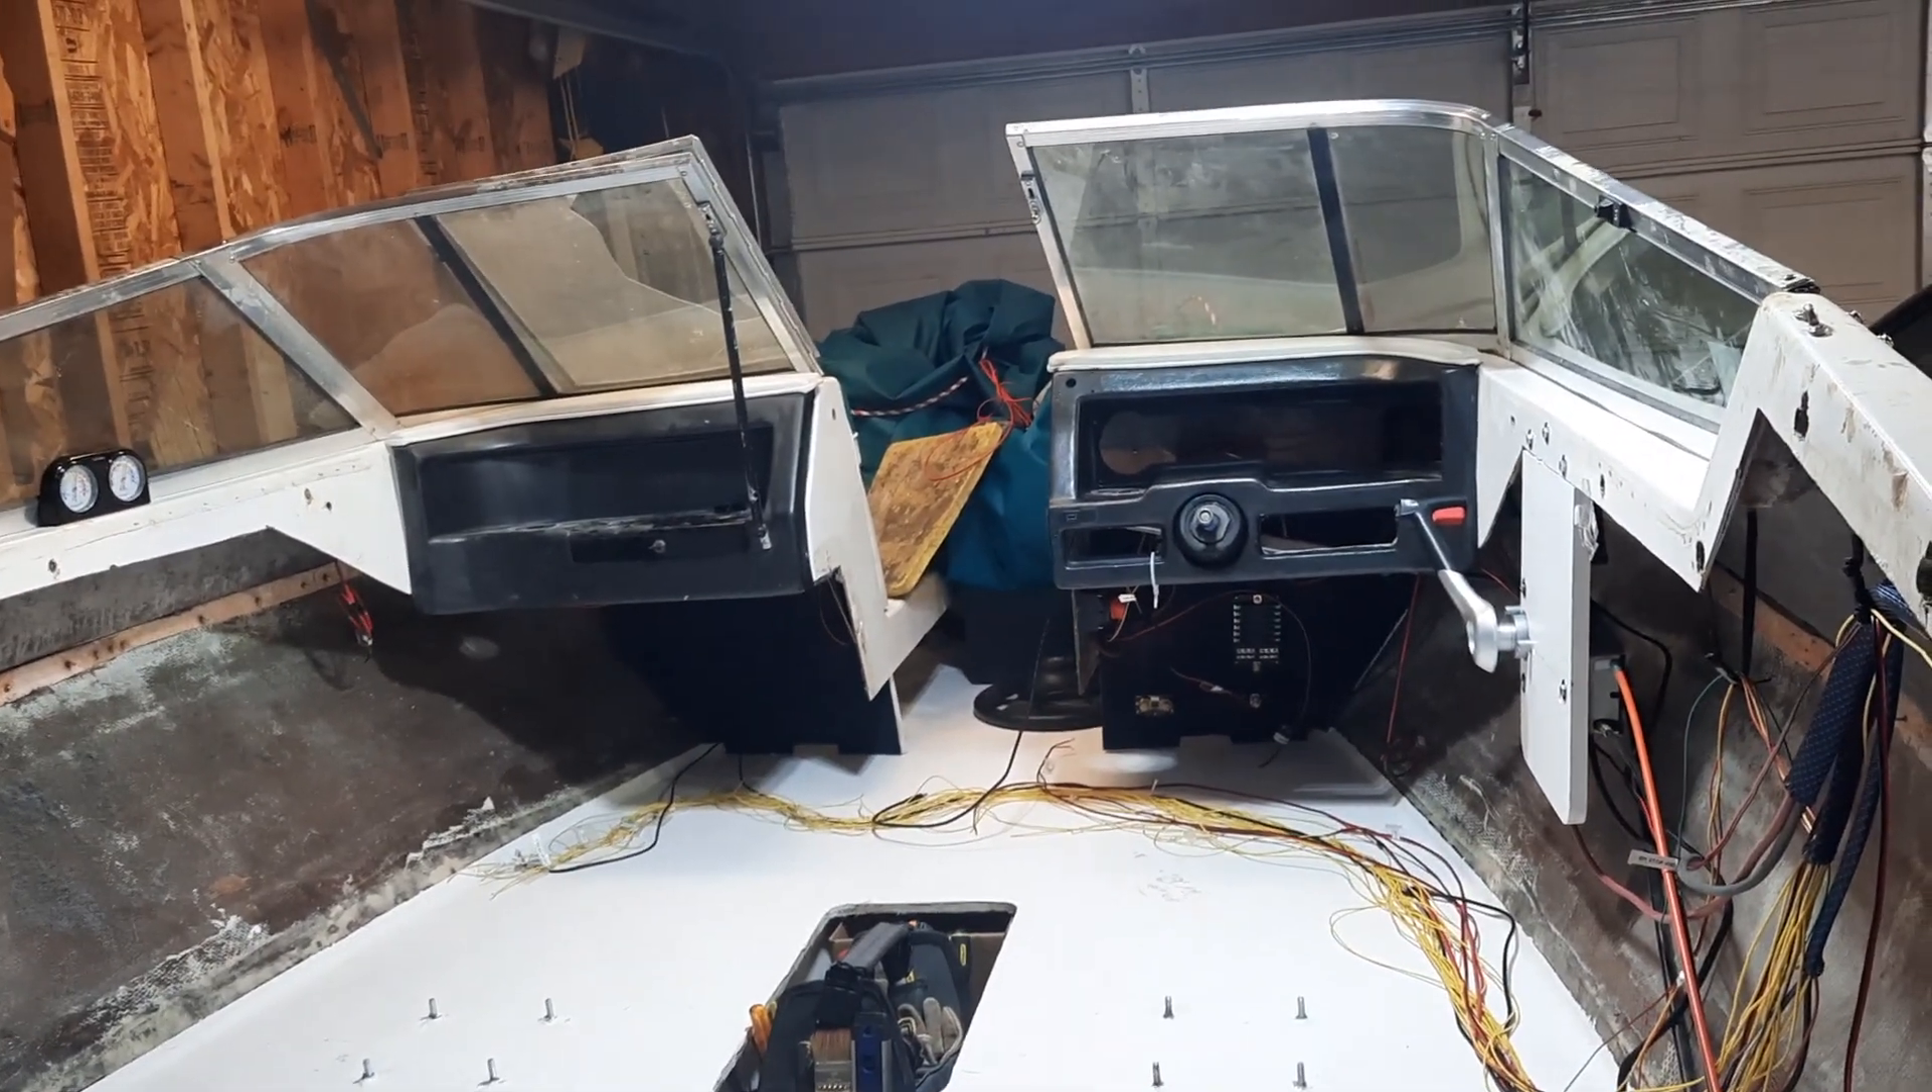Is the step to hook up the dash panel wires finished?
No.